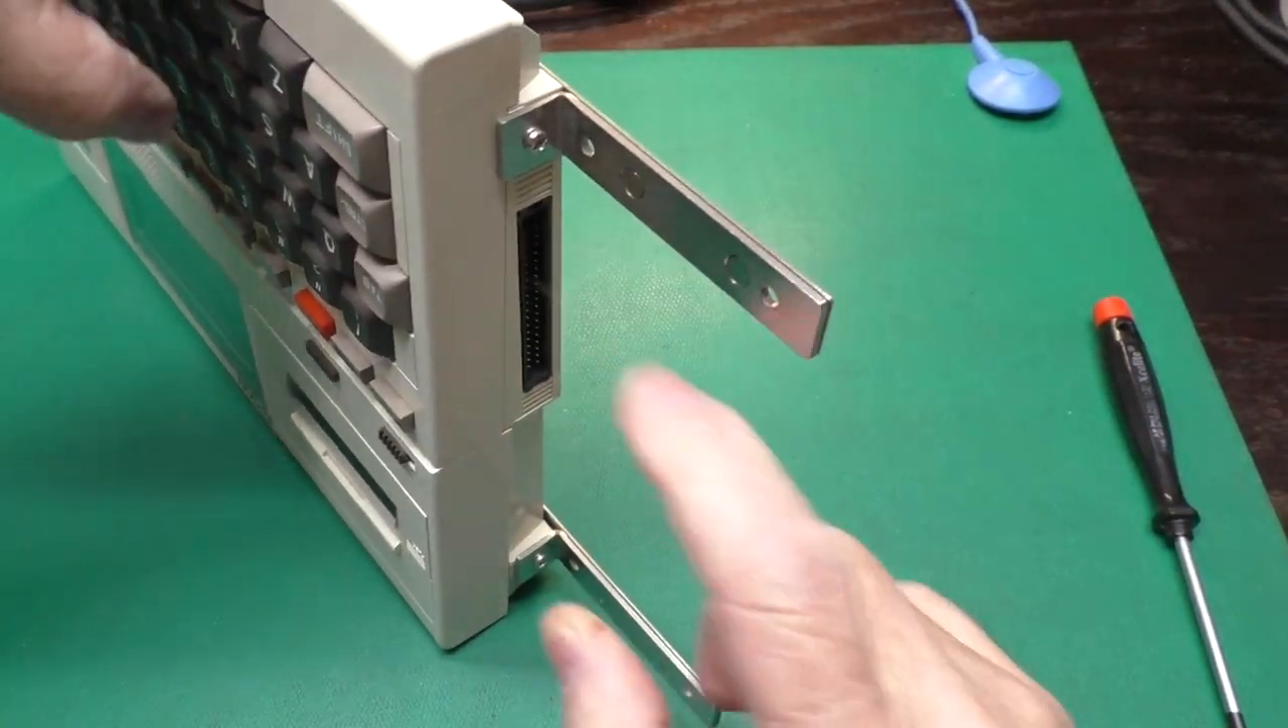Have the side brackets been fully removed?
No.